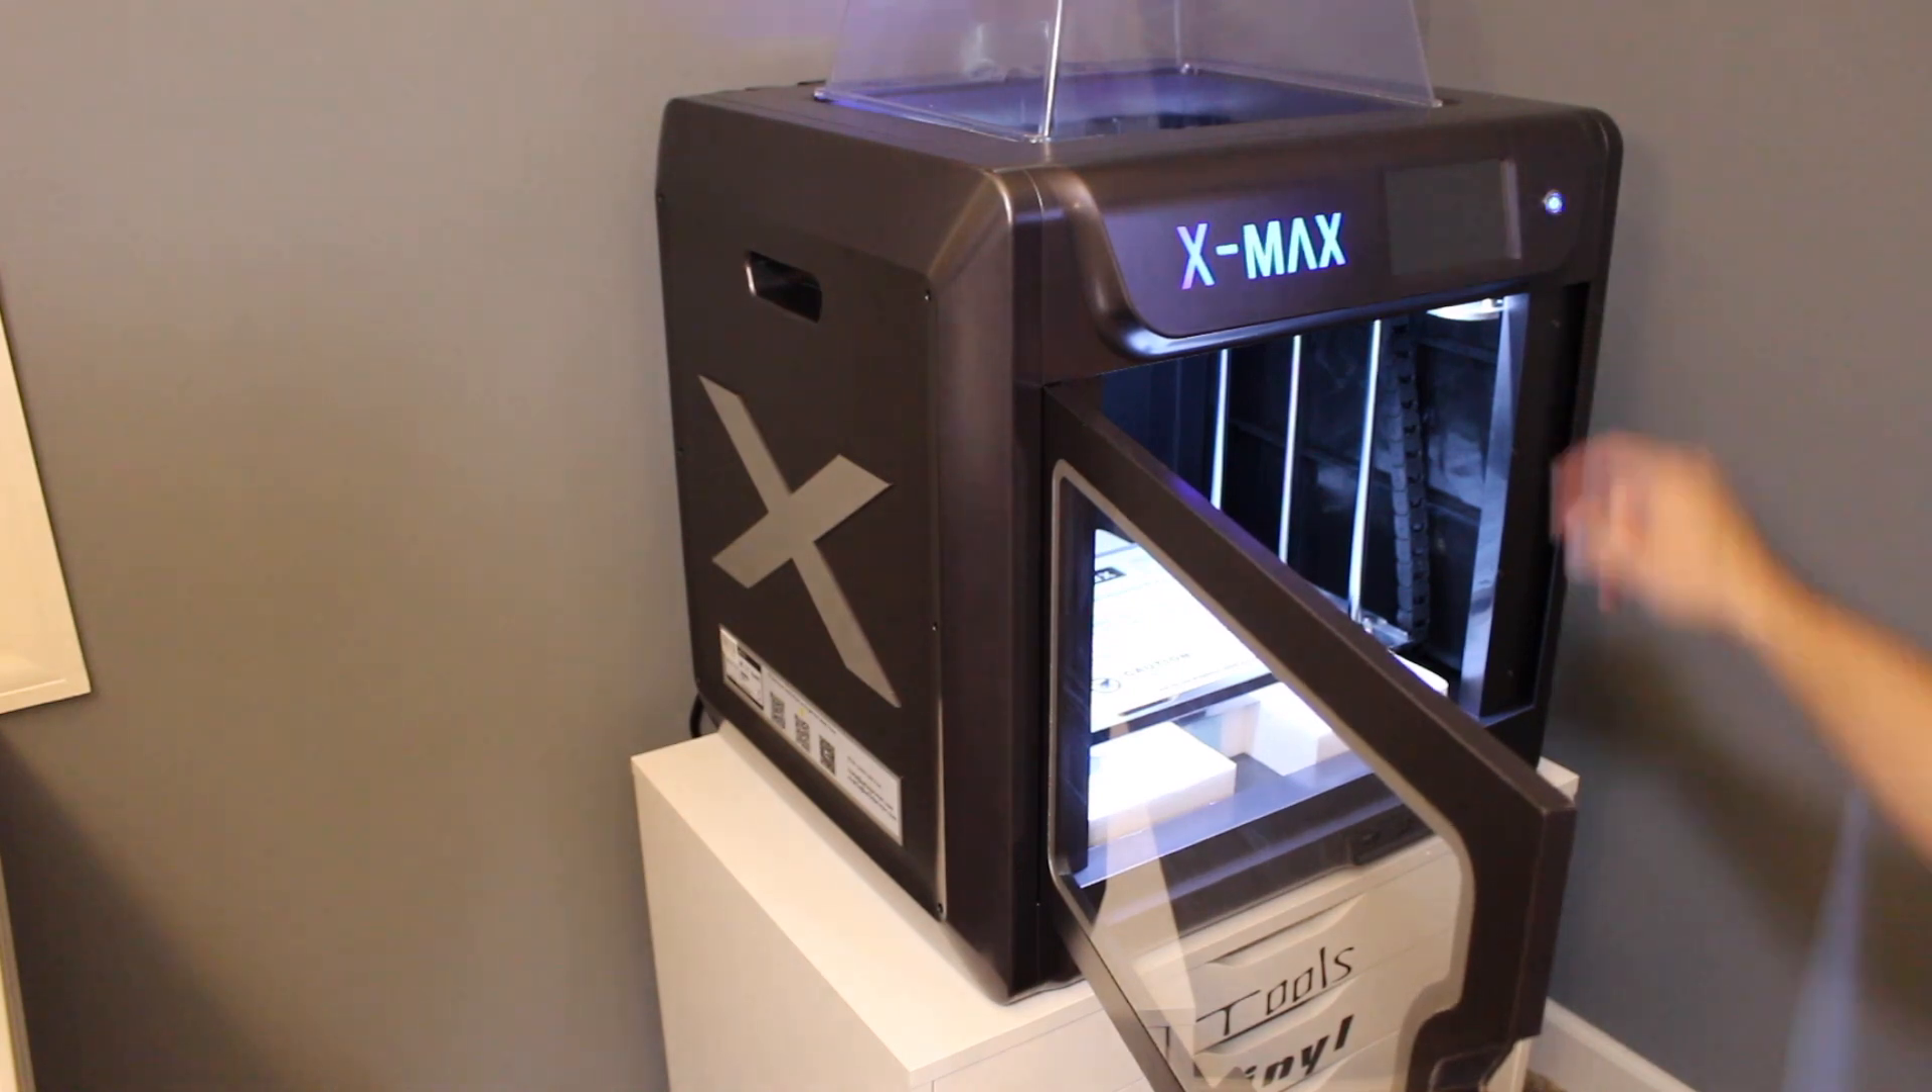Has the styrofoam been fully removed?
No.